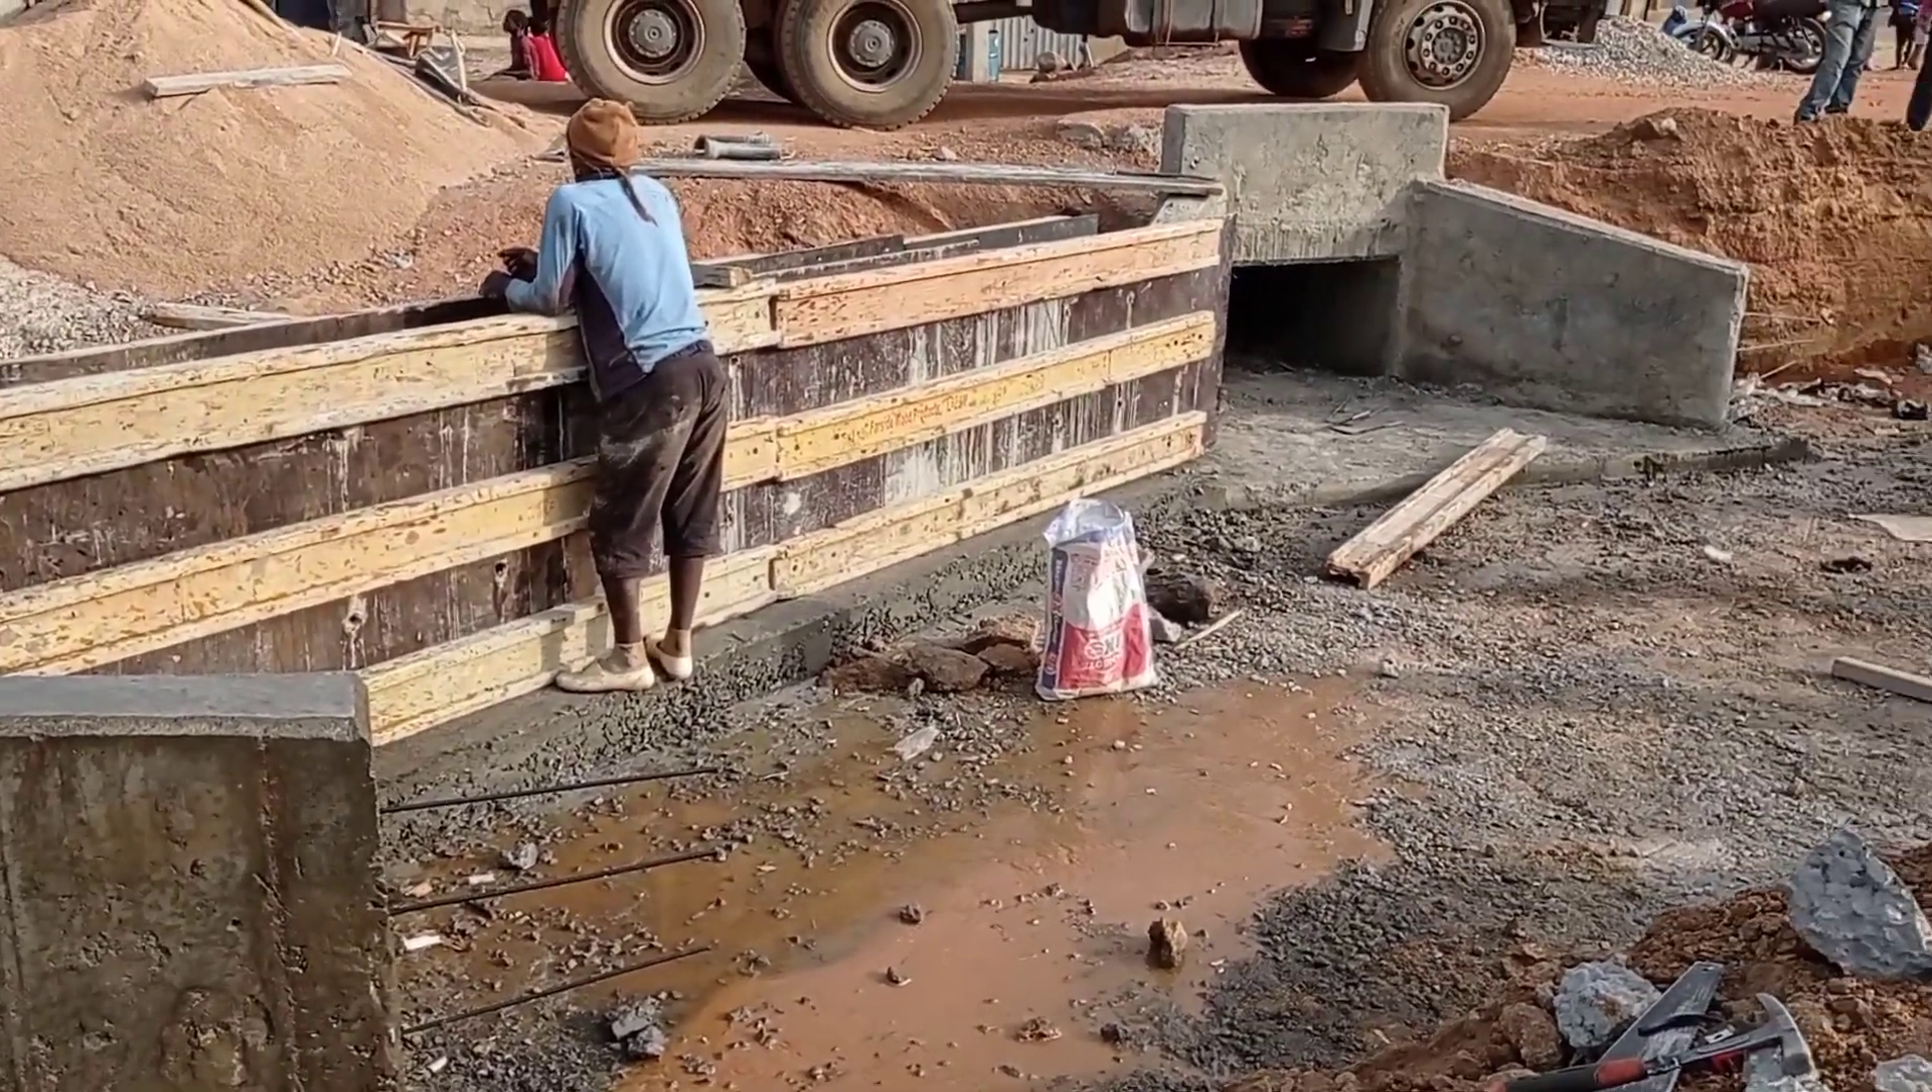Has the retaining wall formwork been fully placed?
Yes.